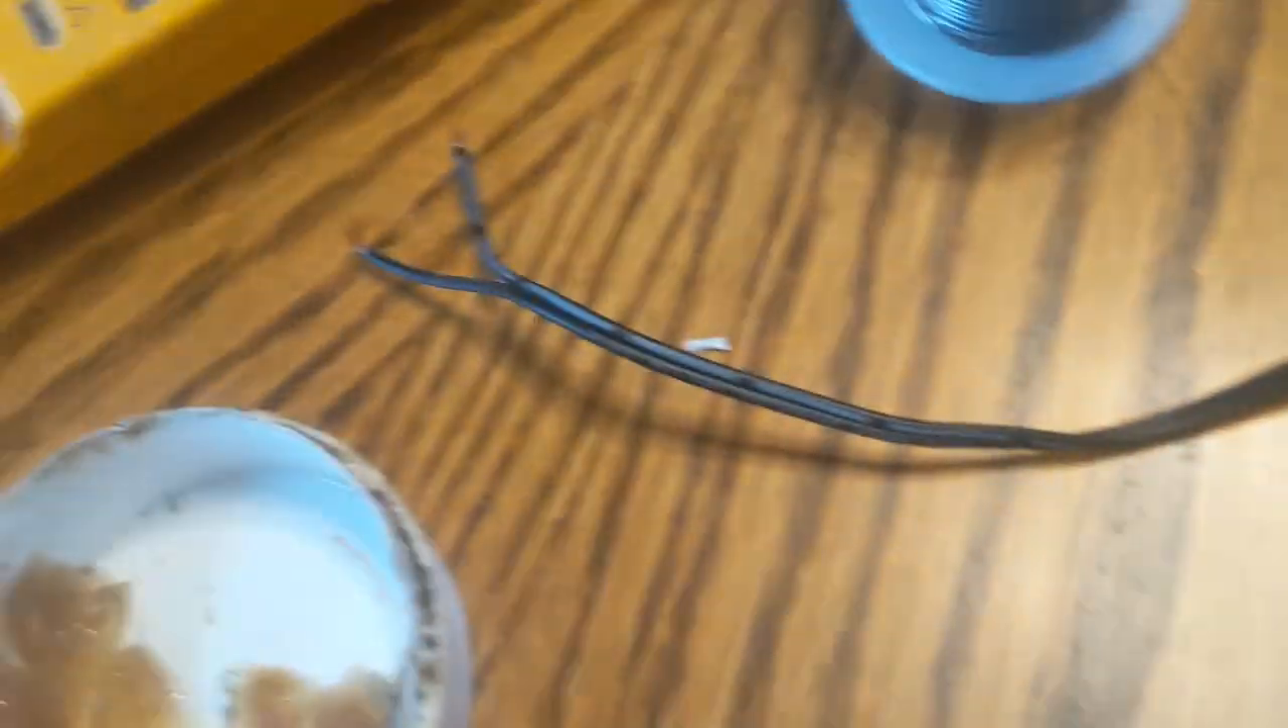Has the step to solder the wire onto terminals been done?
No.